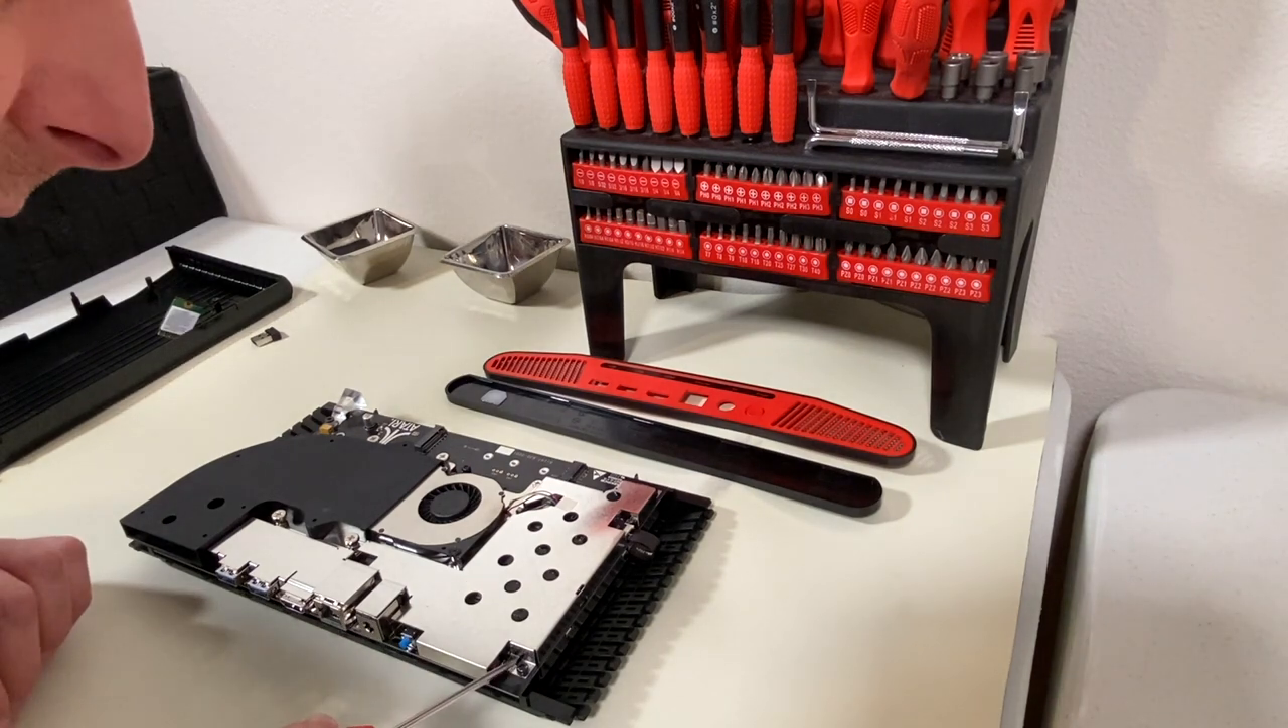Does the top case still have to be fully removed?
No.